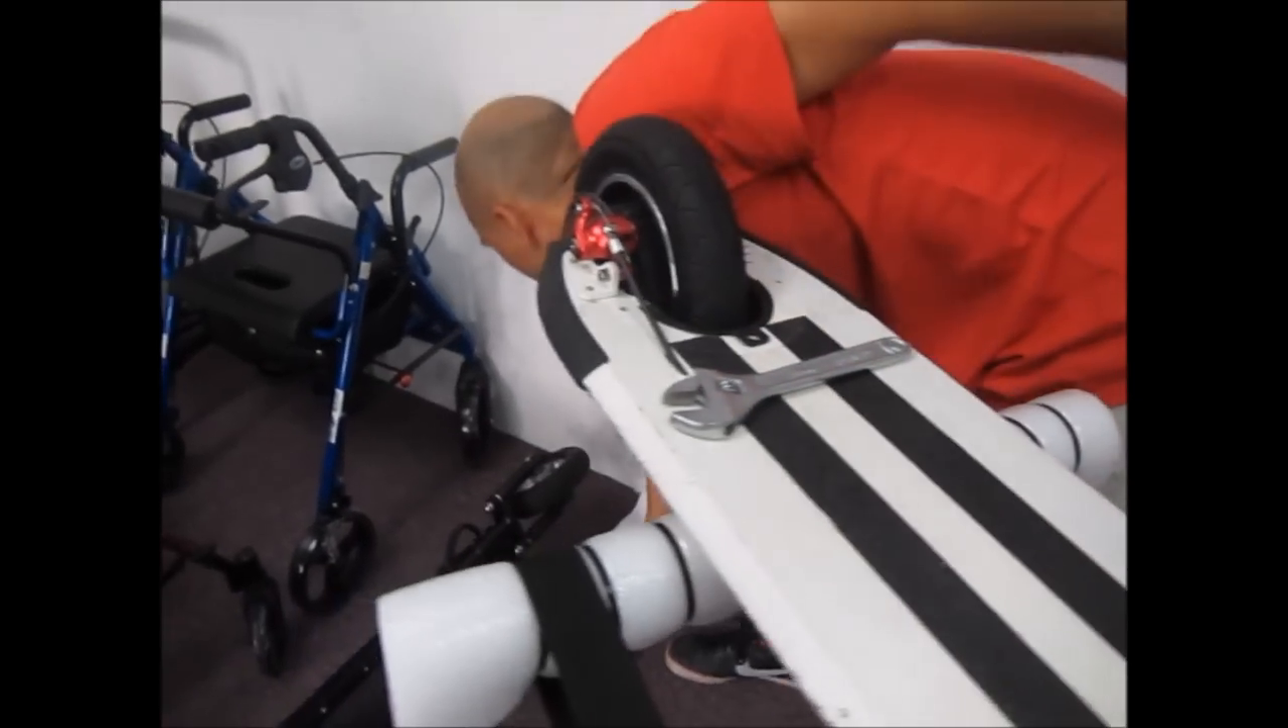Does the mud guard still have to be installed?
Yes.